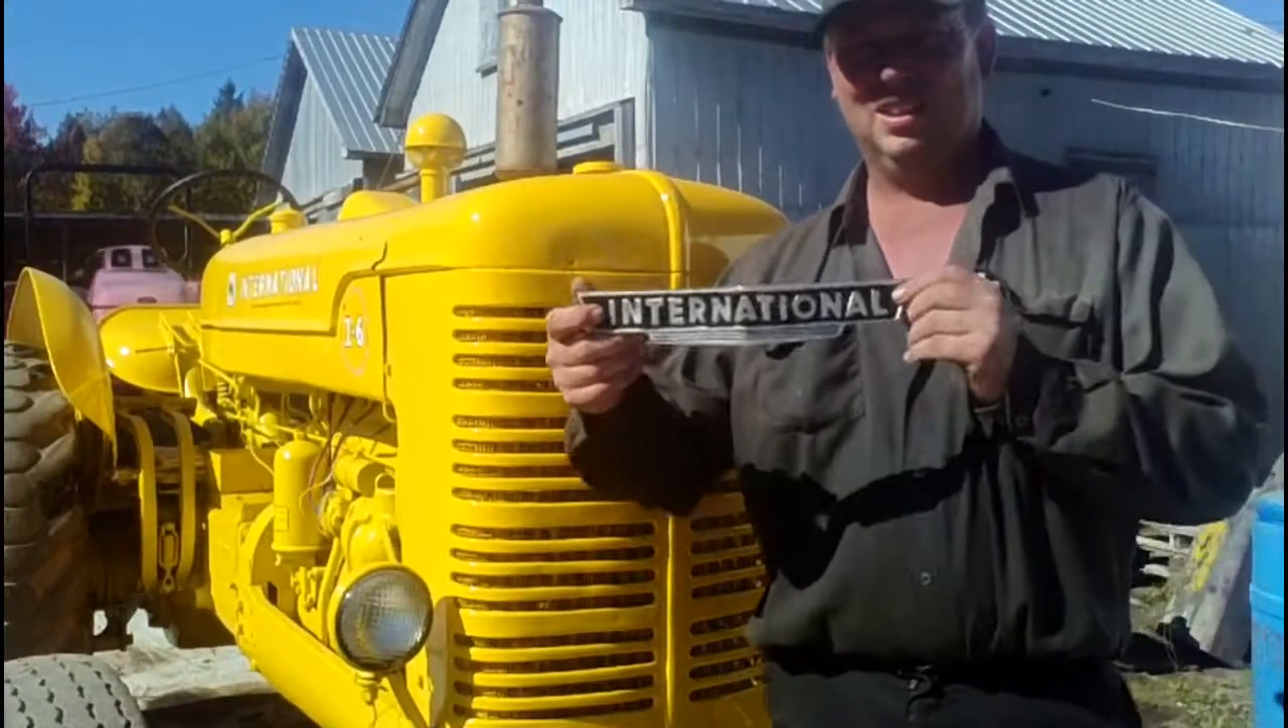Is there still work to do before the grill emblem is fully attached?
Yes.